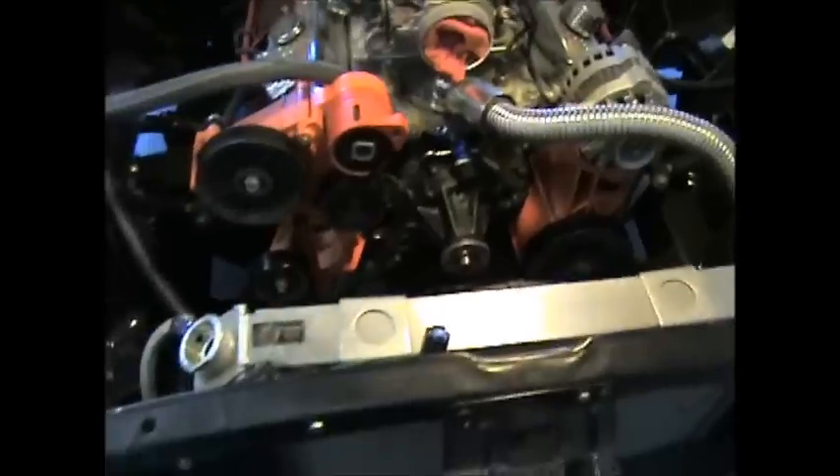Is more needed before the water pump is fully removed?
Yes.